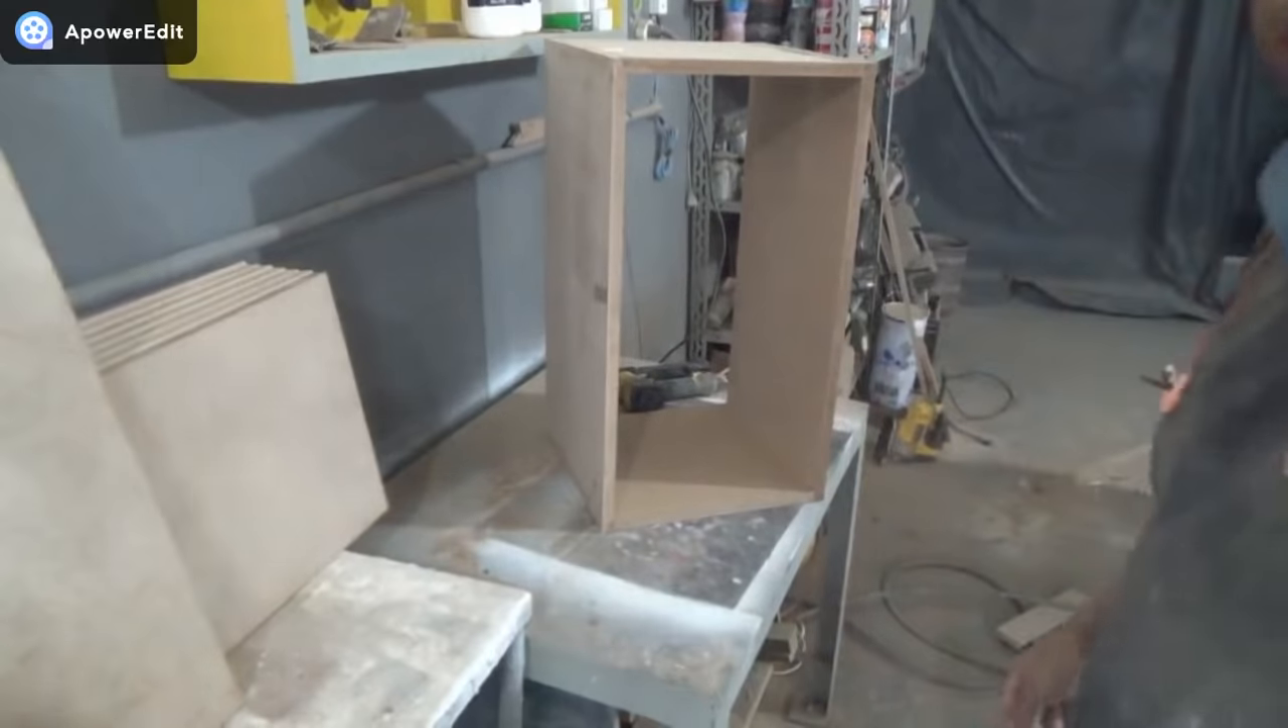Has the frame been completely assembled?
Yes.